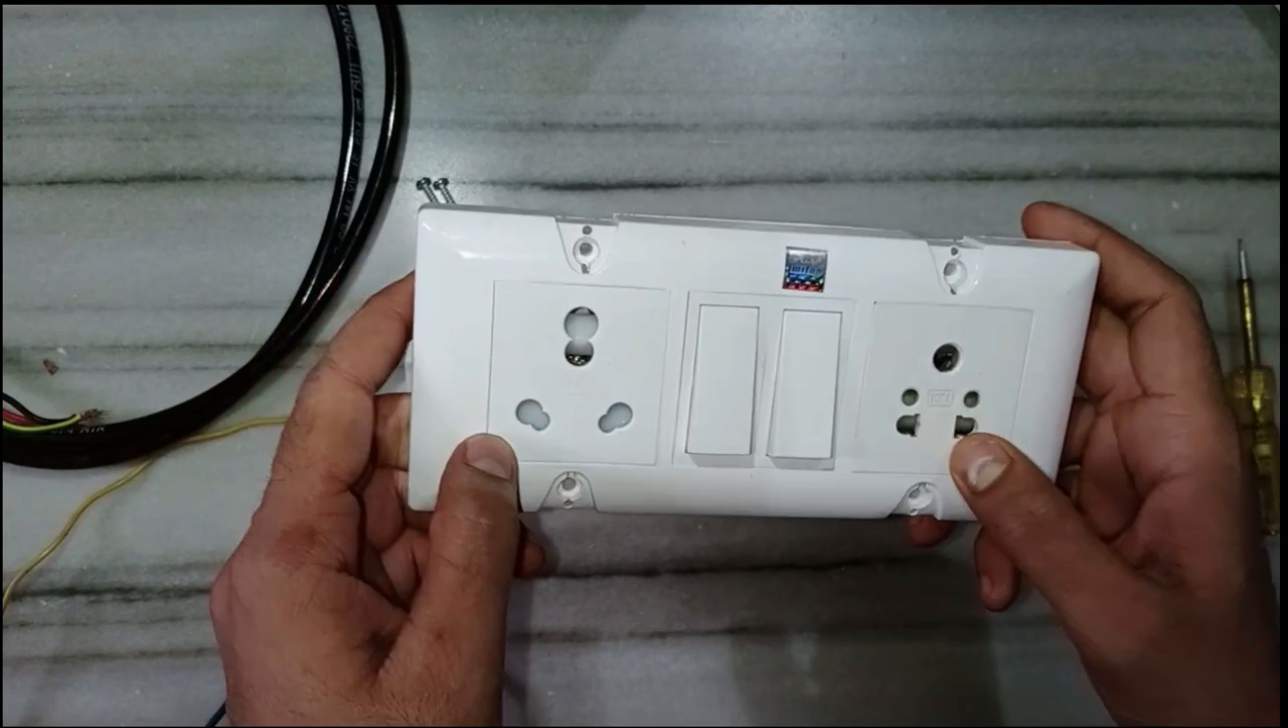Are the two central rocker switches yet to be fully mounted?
No.